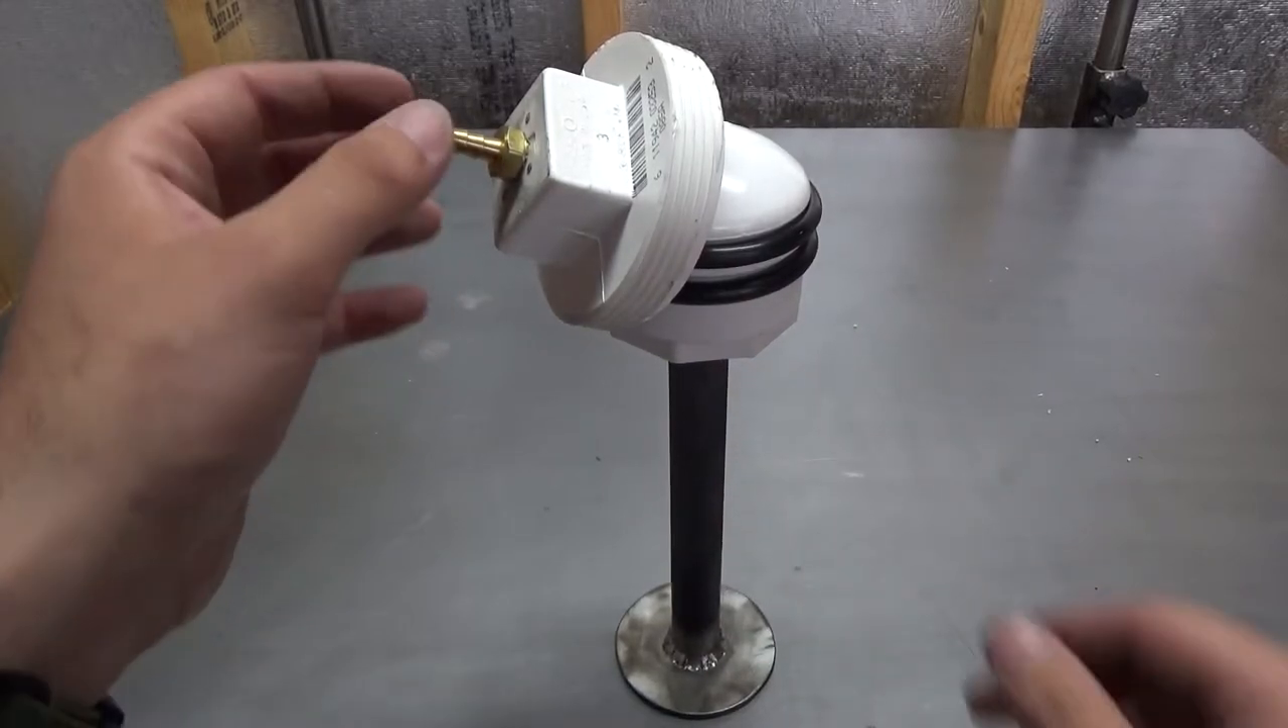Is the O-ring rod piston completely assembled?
Yes.